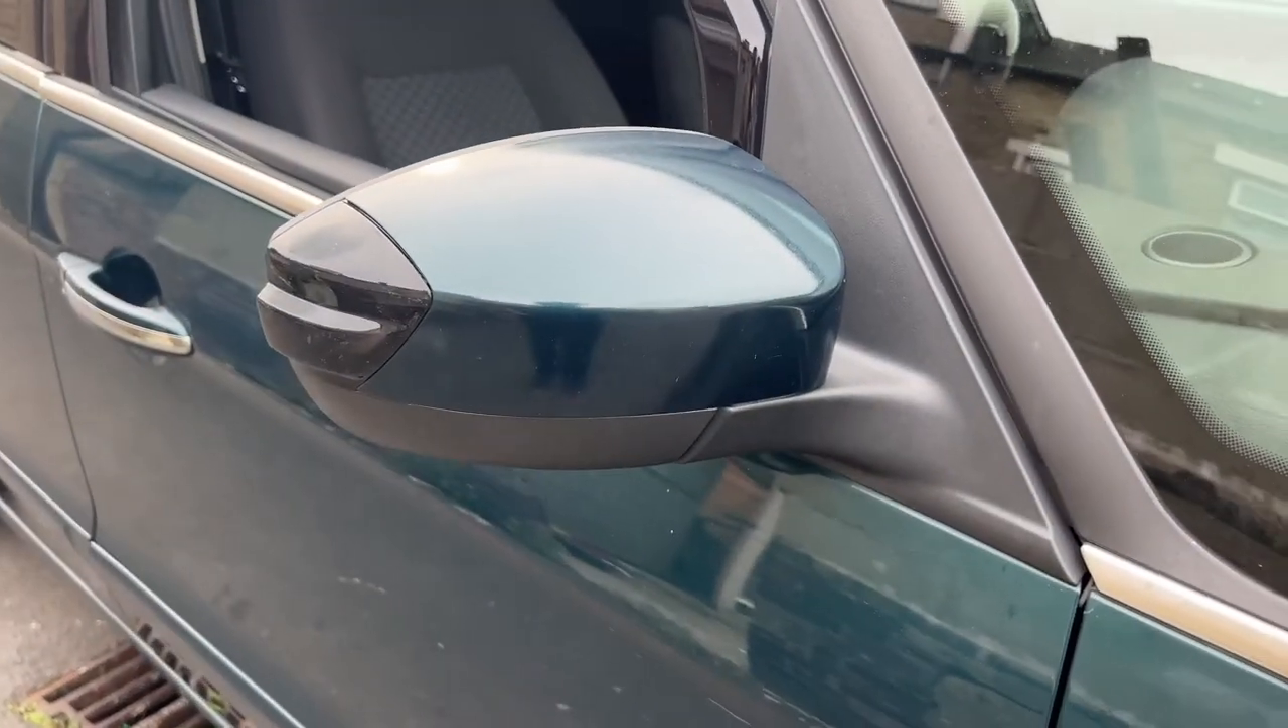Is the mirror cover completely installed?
Yes.